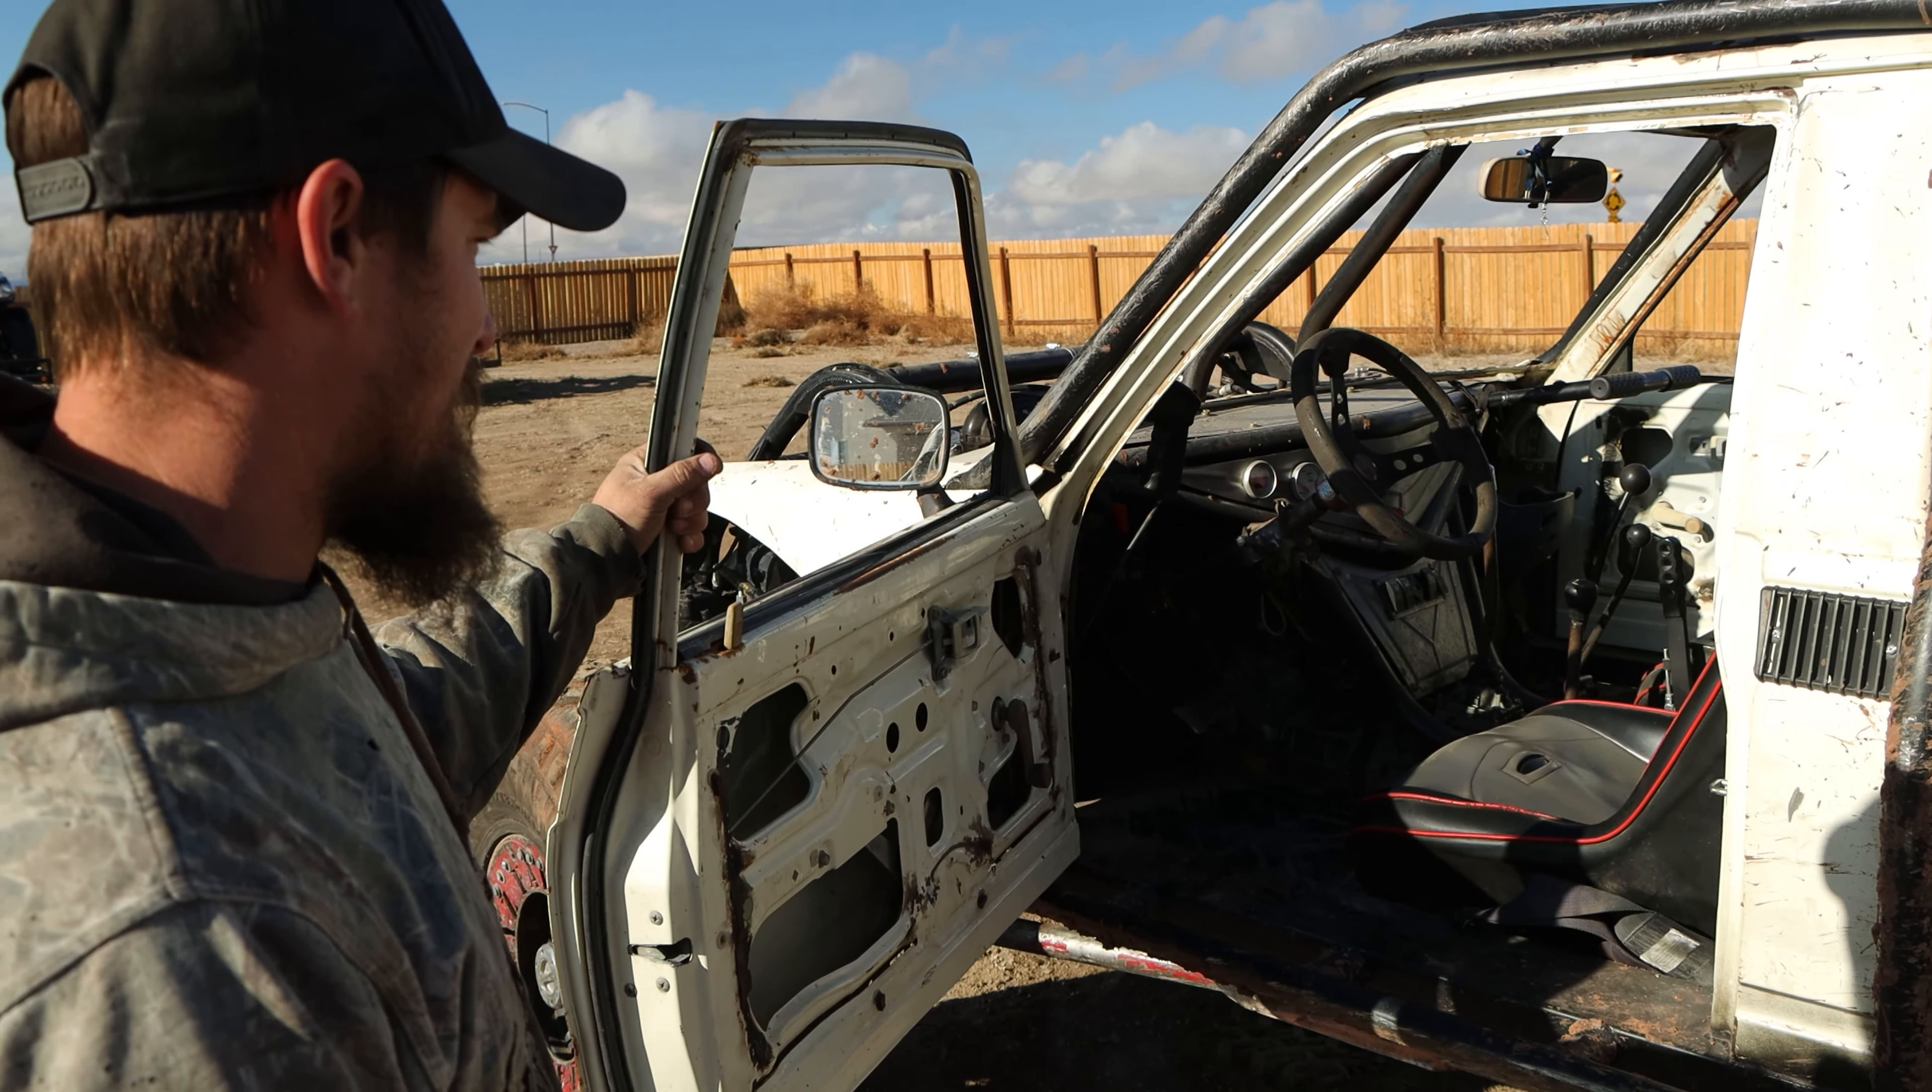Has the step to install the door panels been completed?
No.